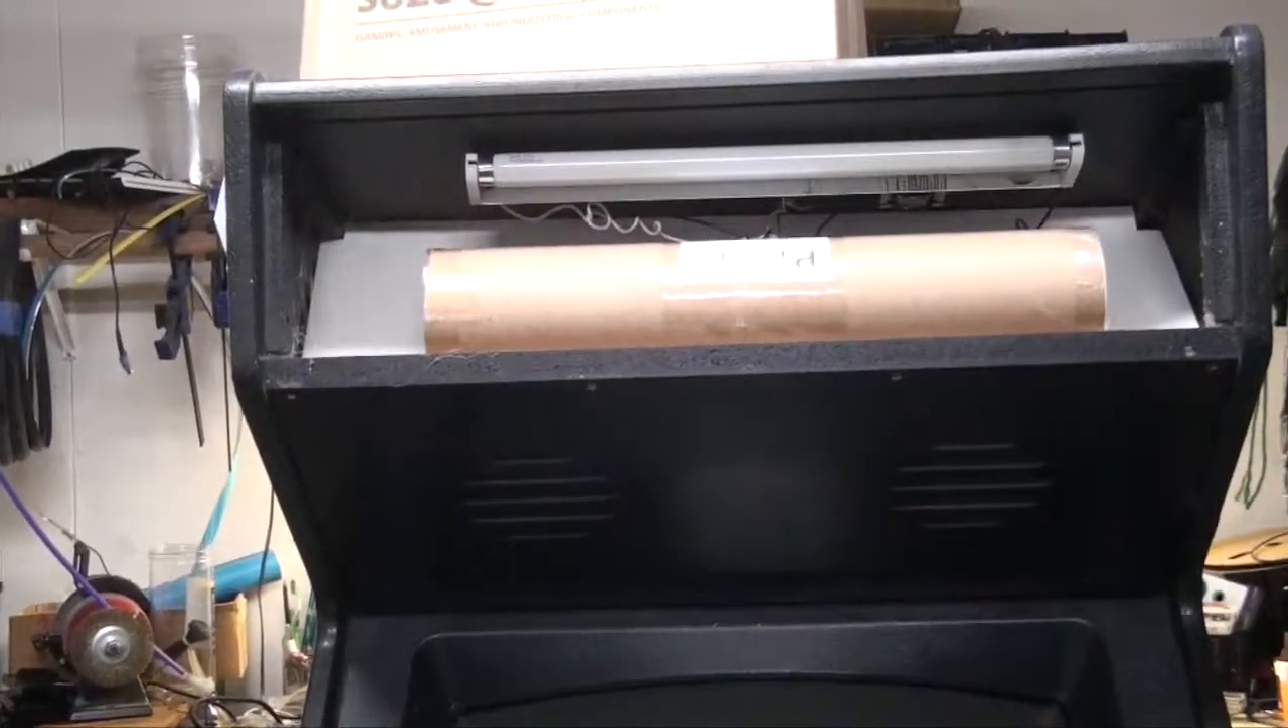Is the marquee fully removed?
Yes.